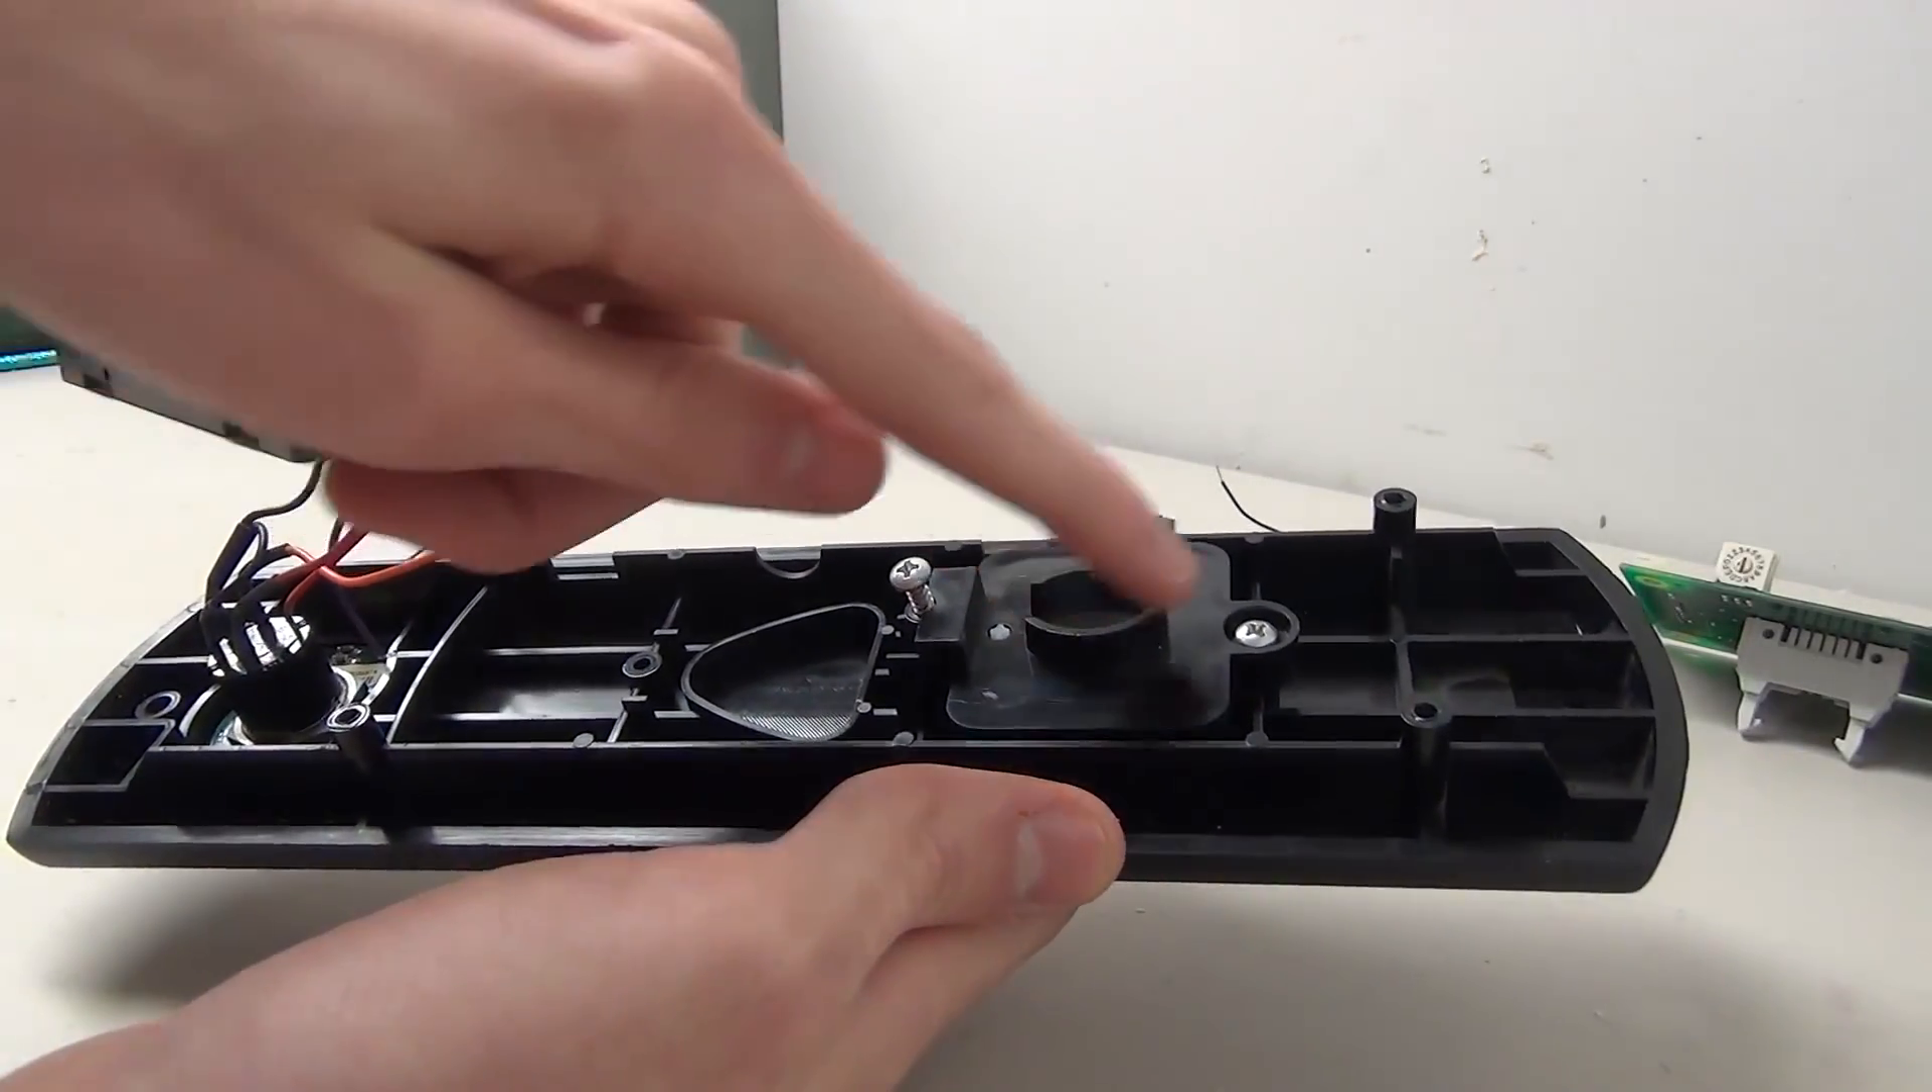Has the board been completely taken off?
Yes.